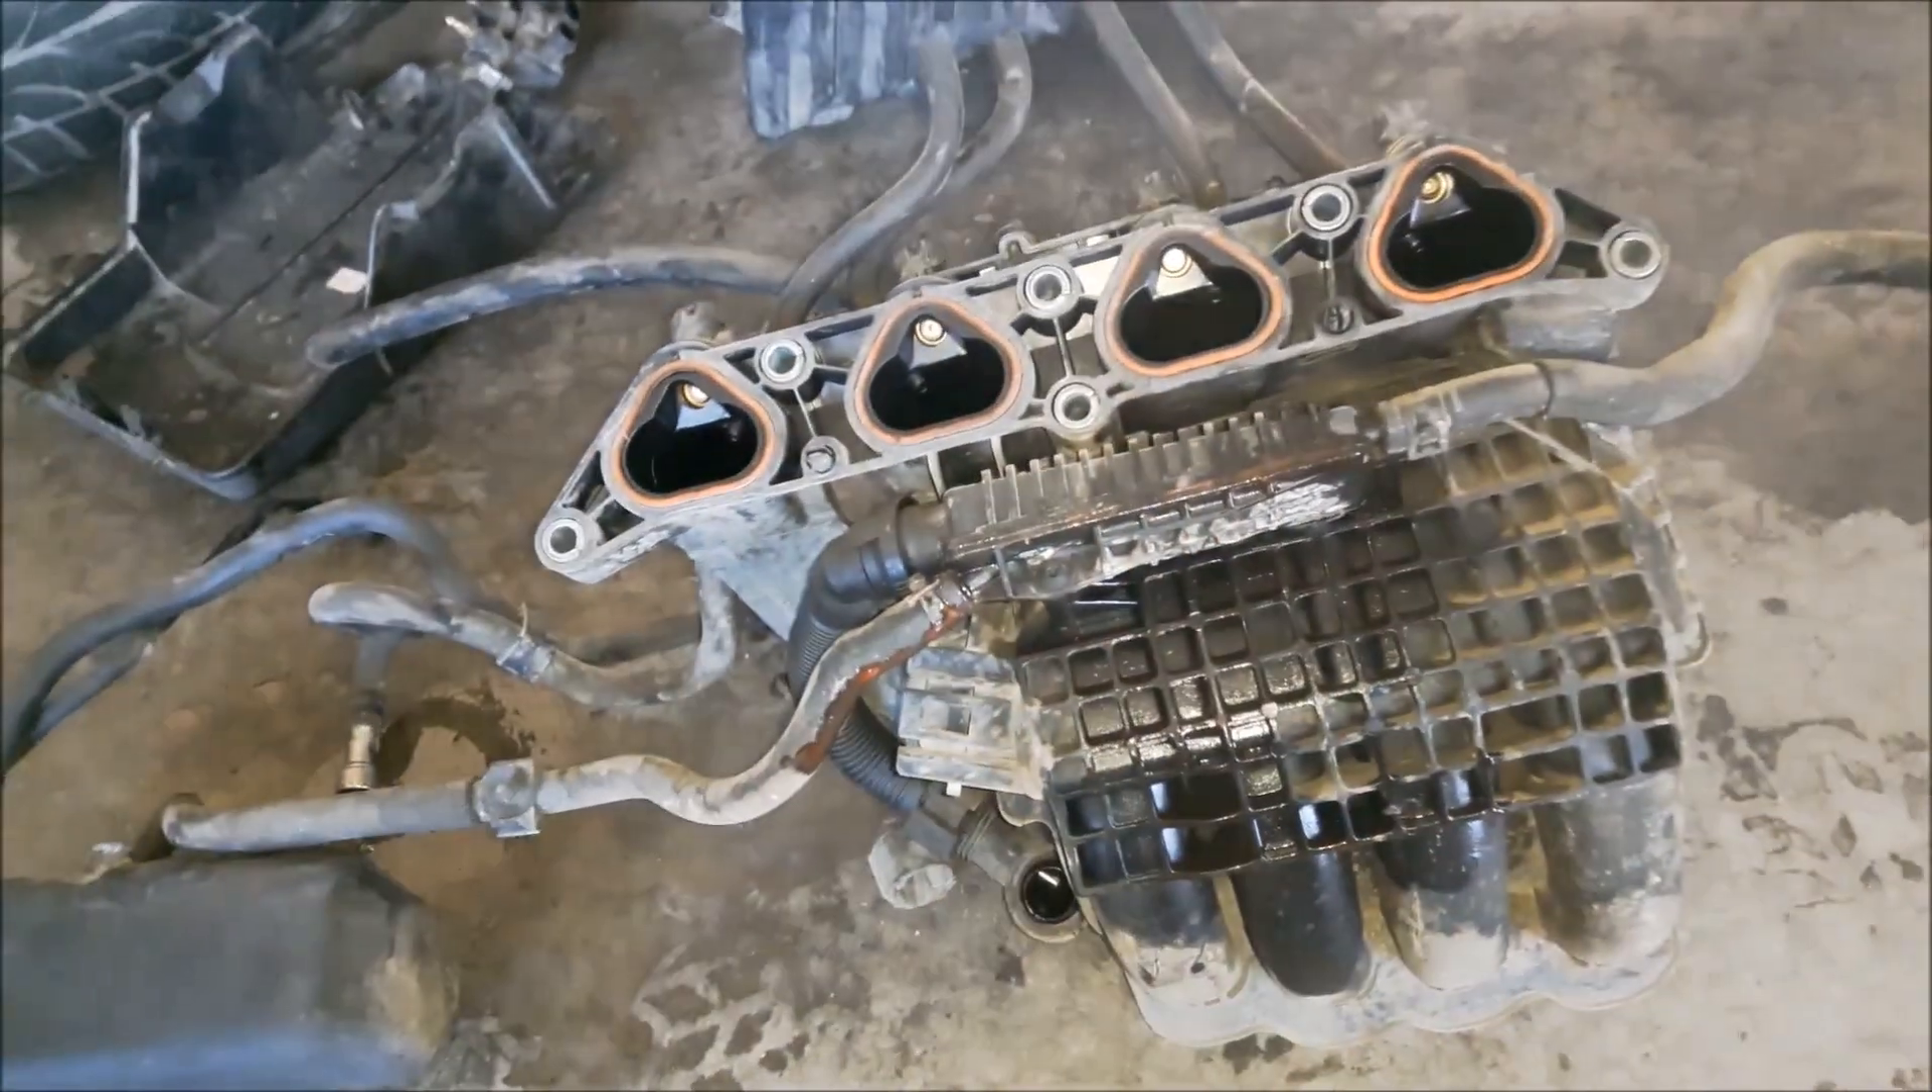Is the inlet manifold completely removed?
Yes.